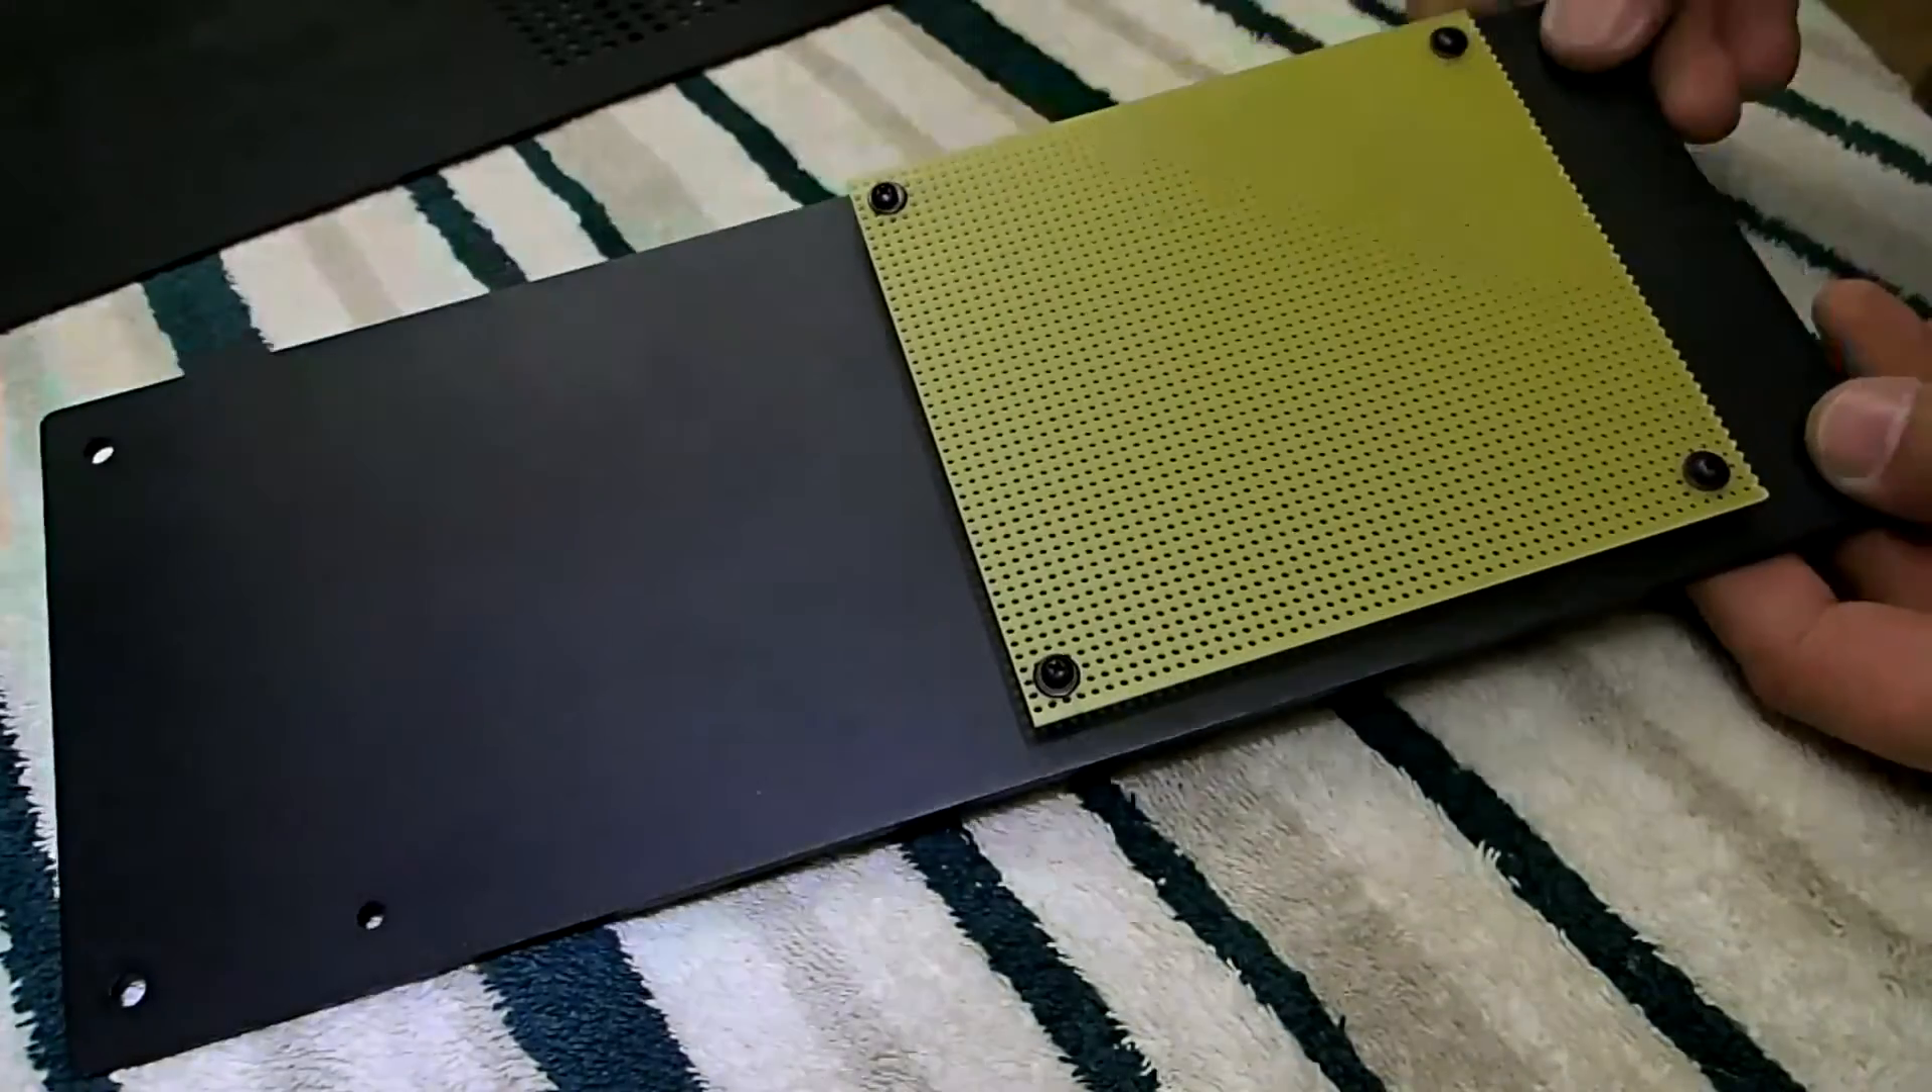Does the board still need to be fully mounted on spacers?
No.